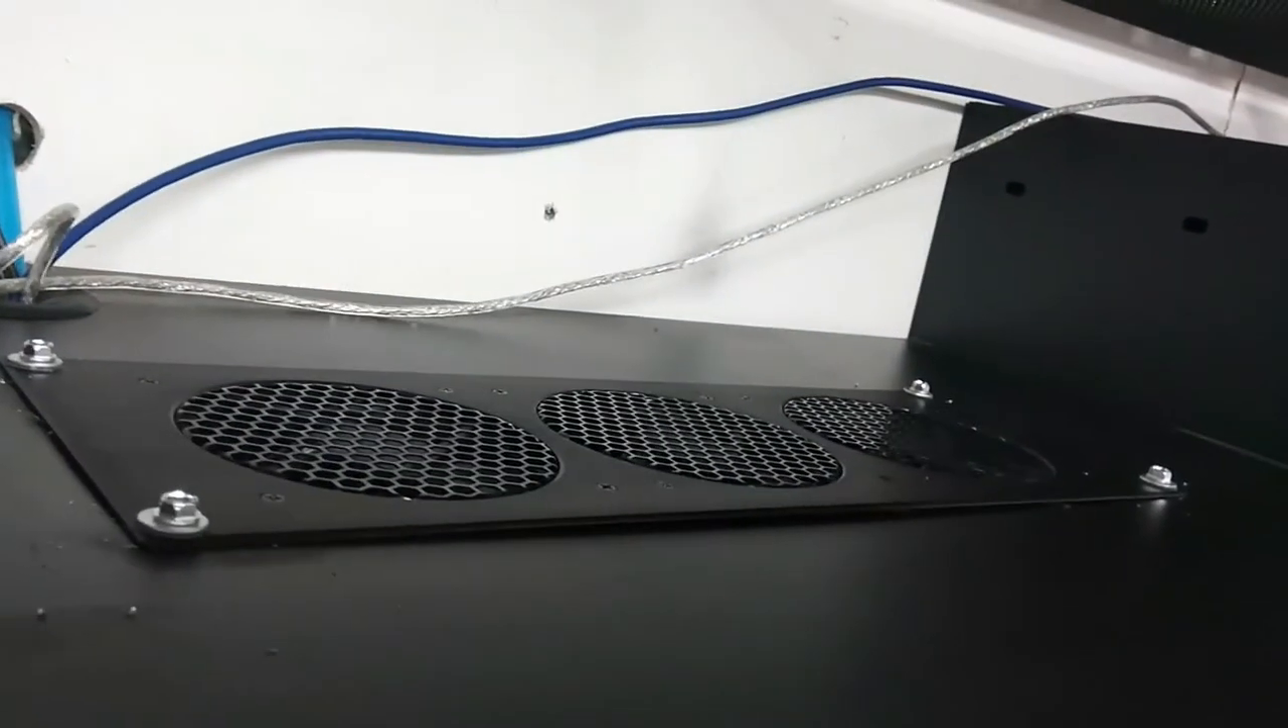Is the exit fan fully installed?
Yes.